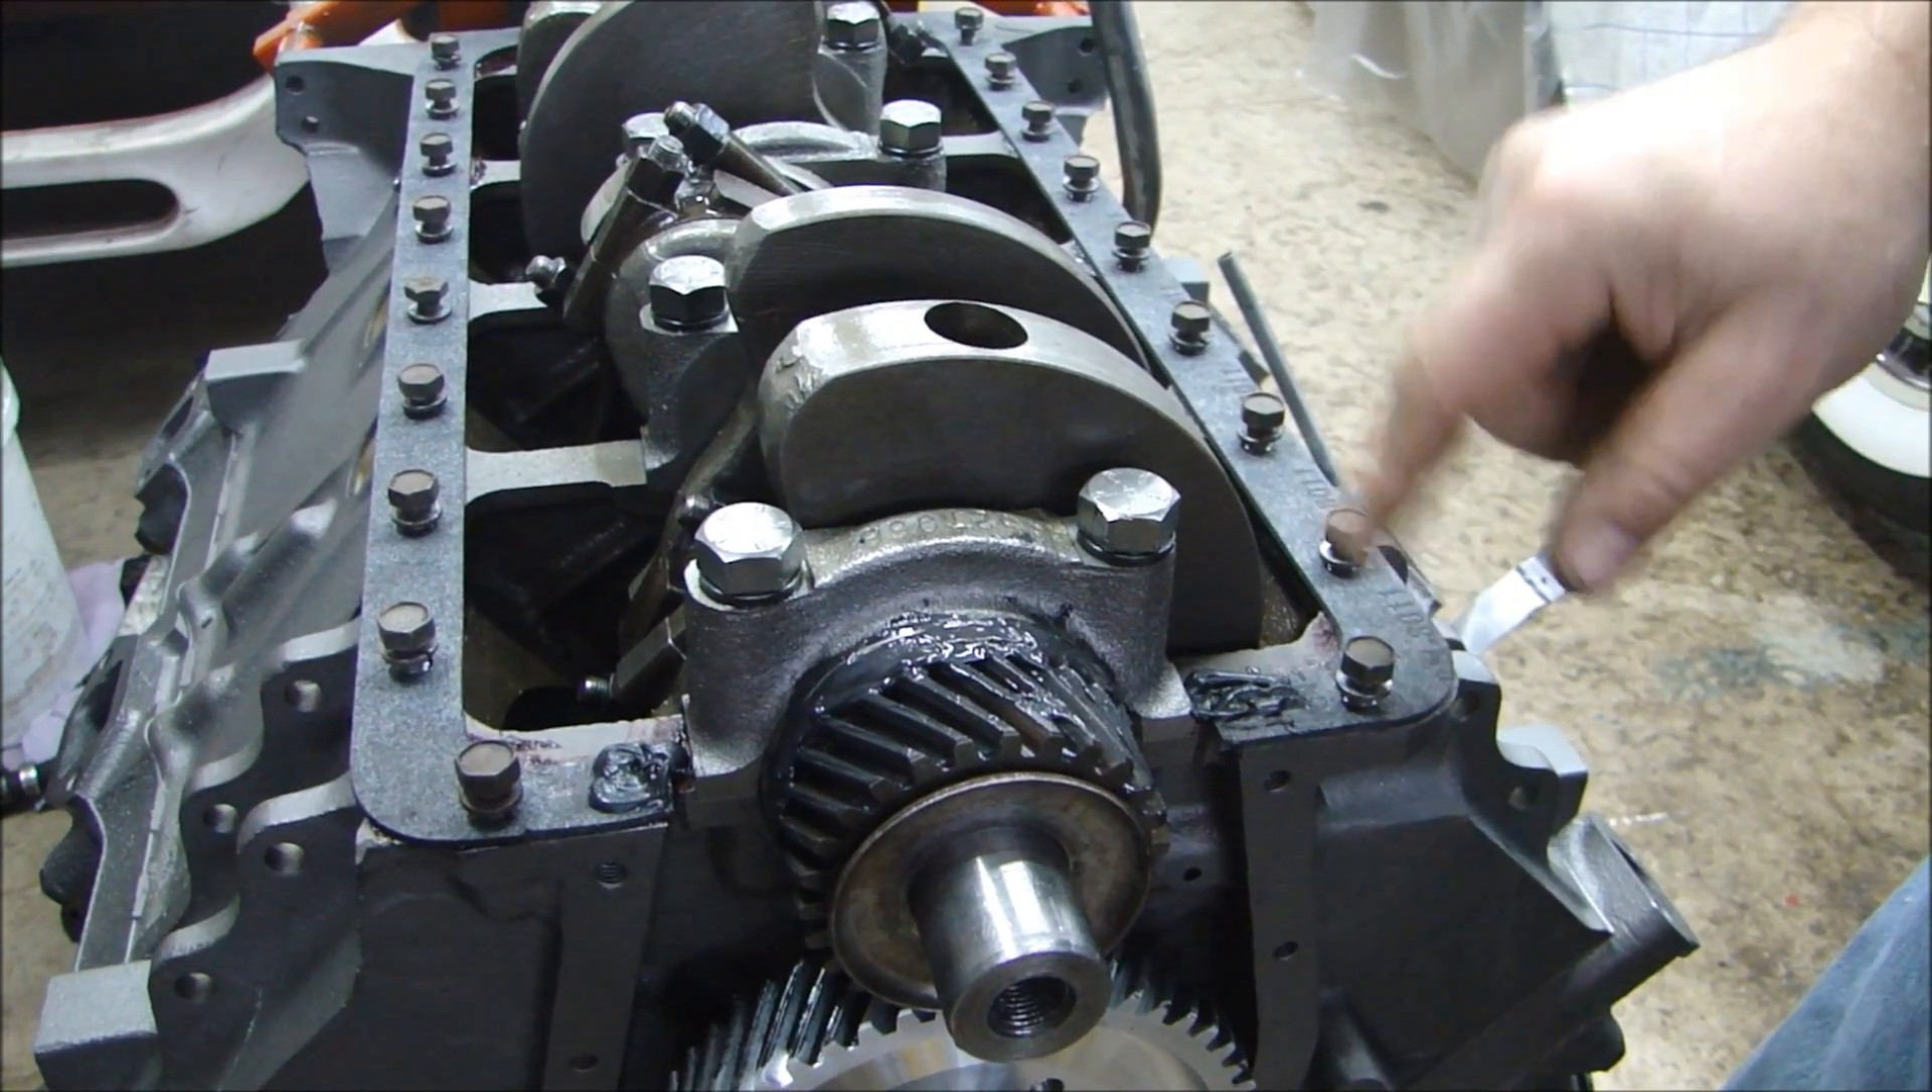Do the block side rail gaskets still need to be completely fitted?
No.